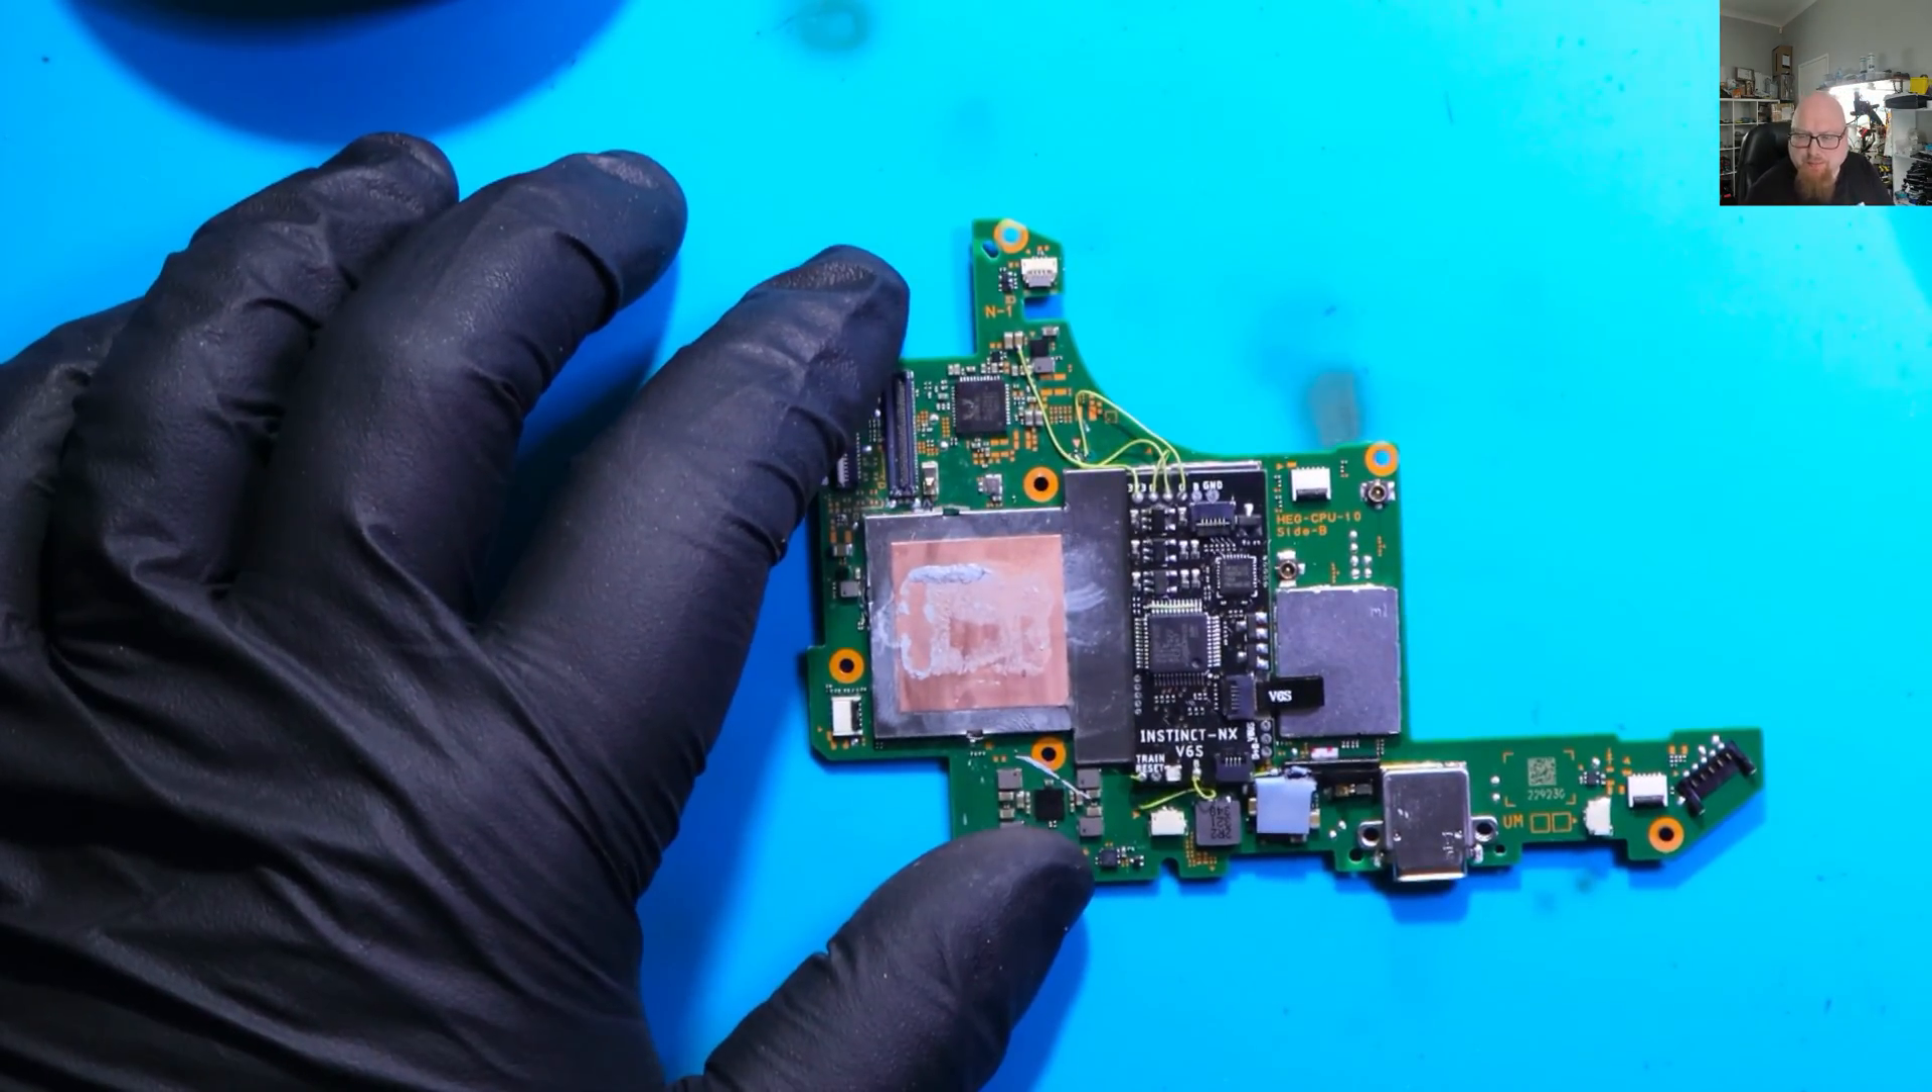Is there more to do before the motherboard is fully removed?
No.